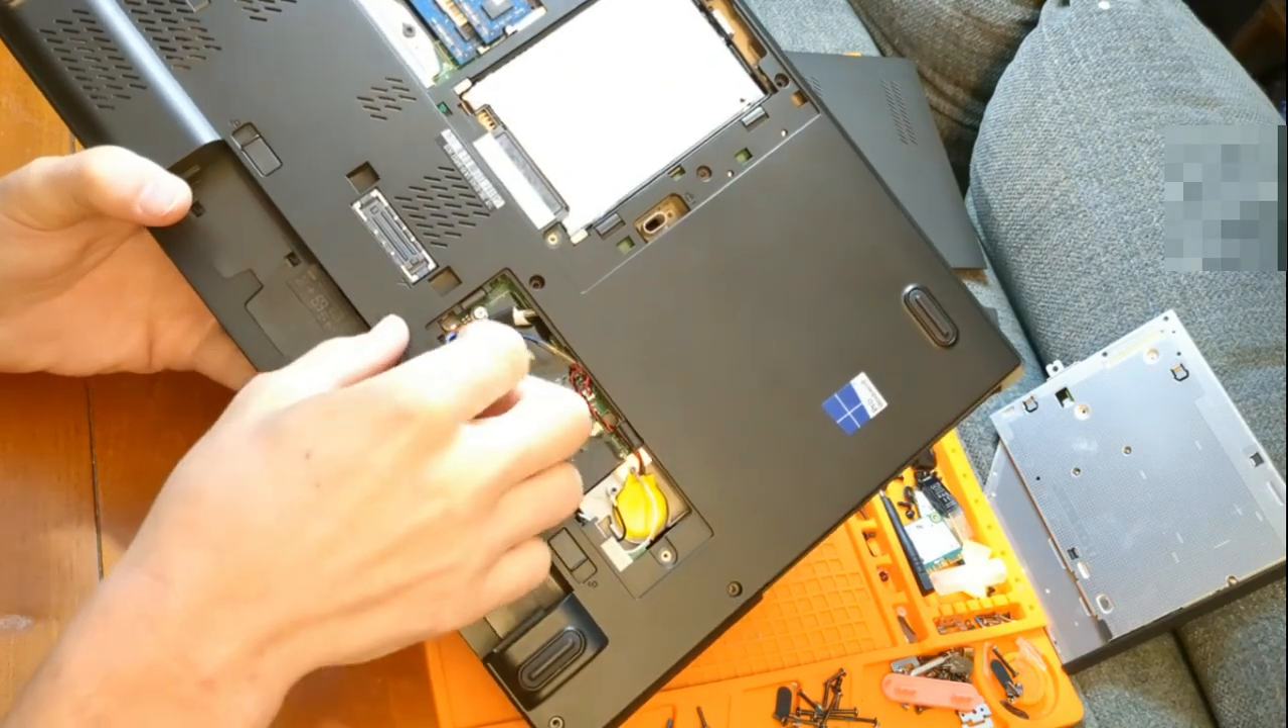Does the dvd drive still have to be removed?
No.